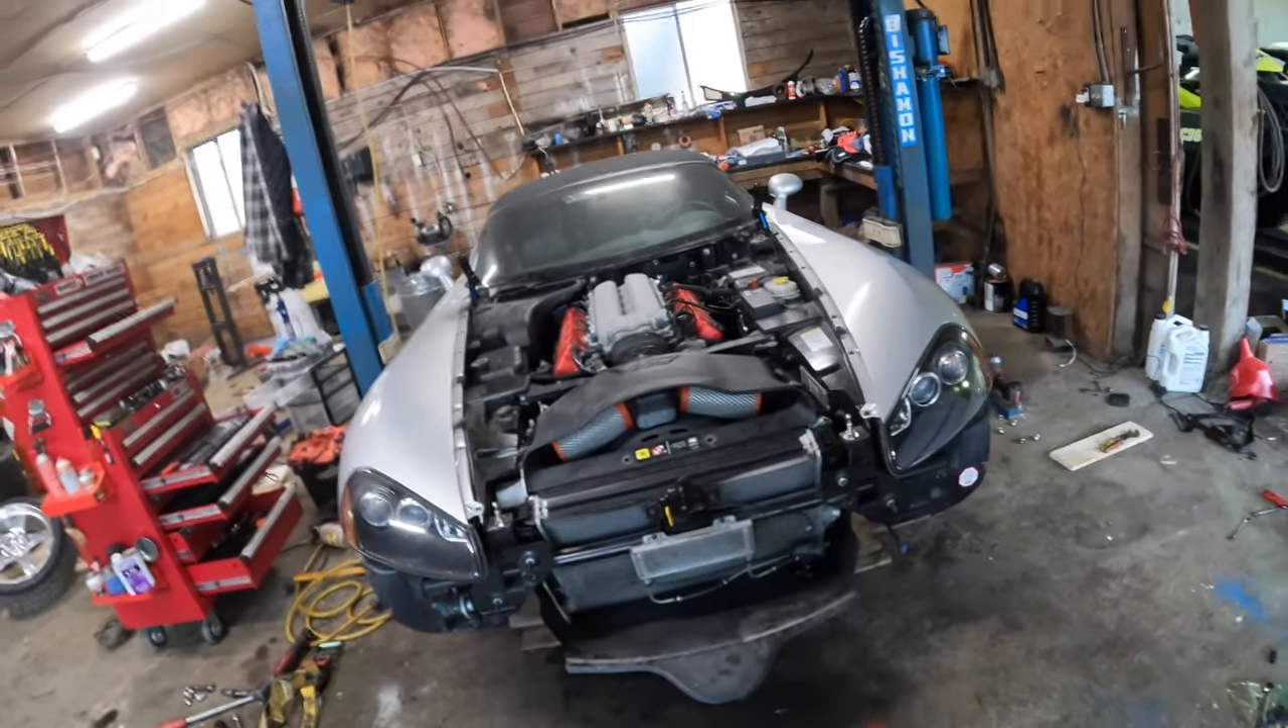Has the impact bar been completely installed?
No.